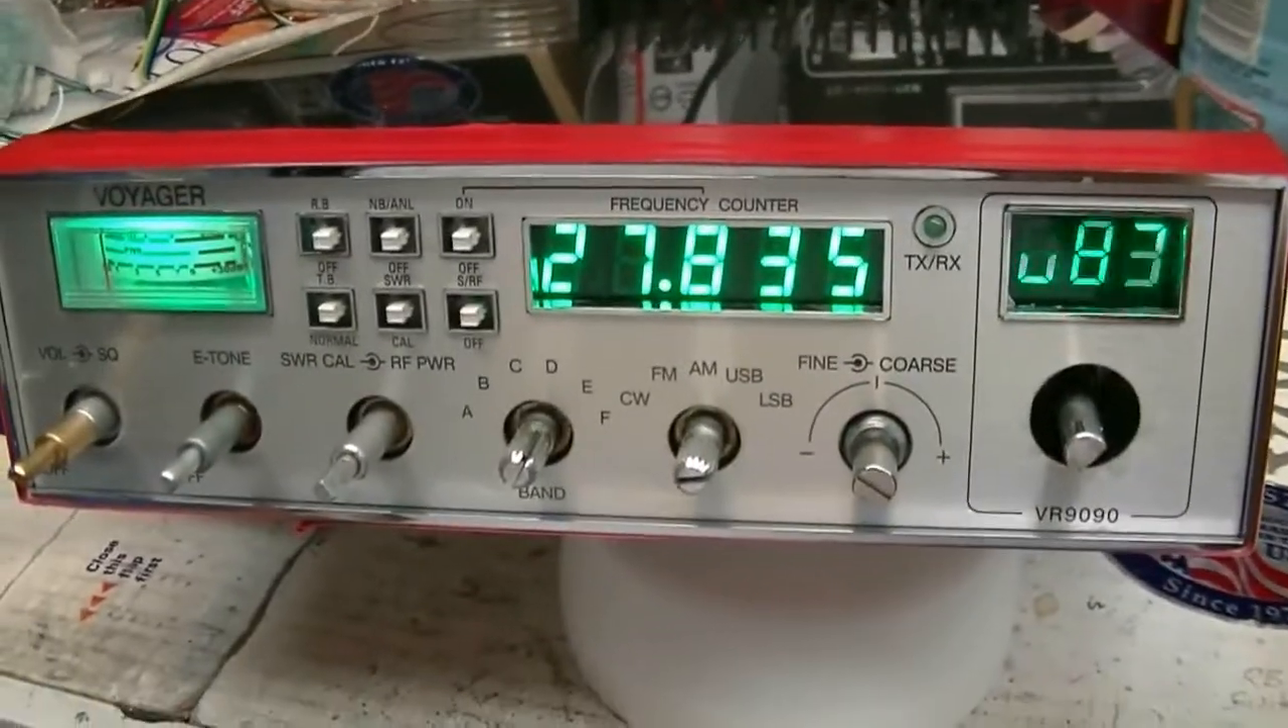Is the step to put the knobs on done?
No.